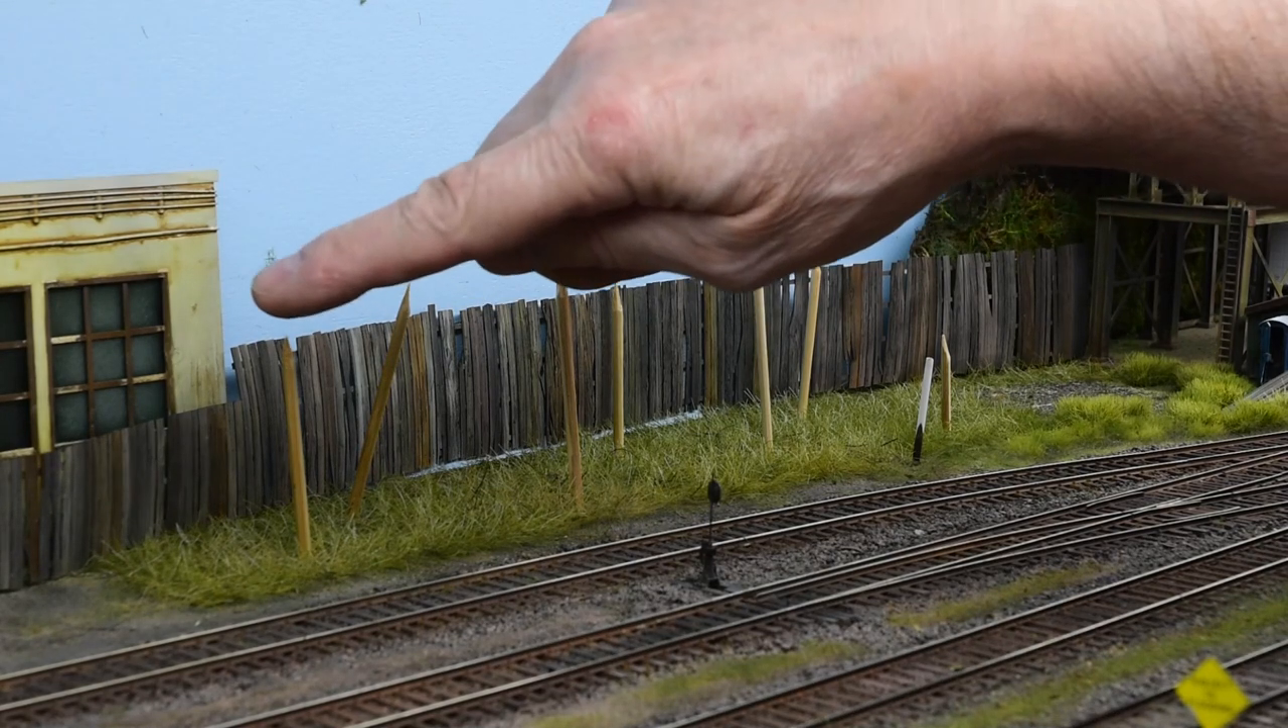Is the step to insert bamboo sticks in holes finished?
Yes.